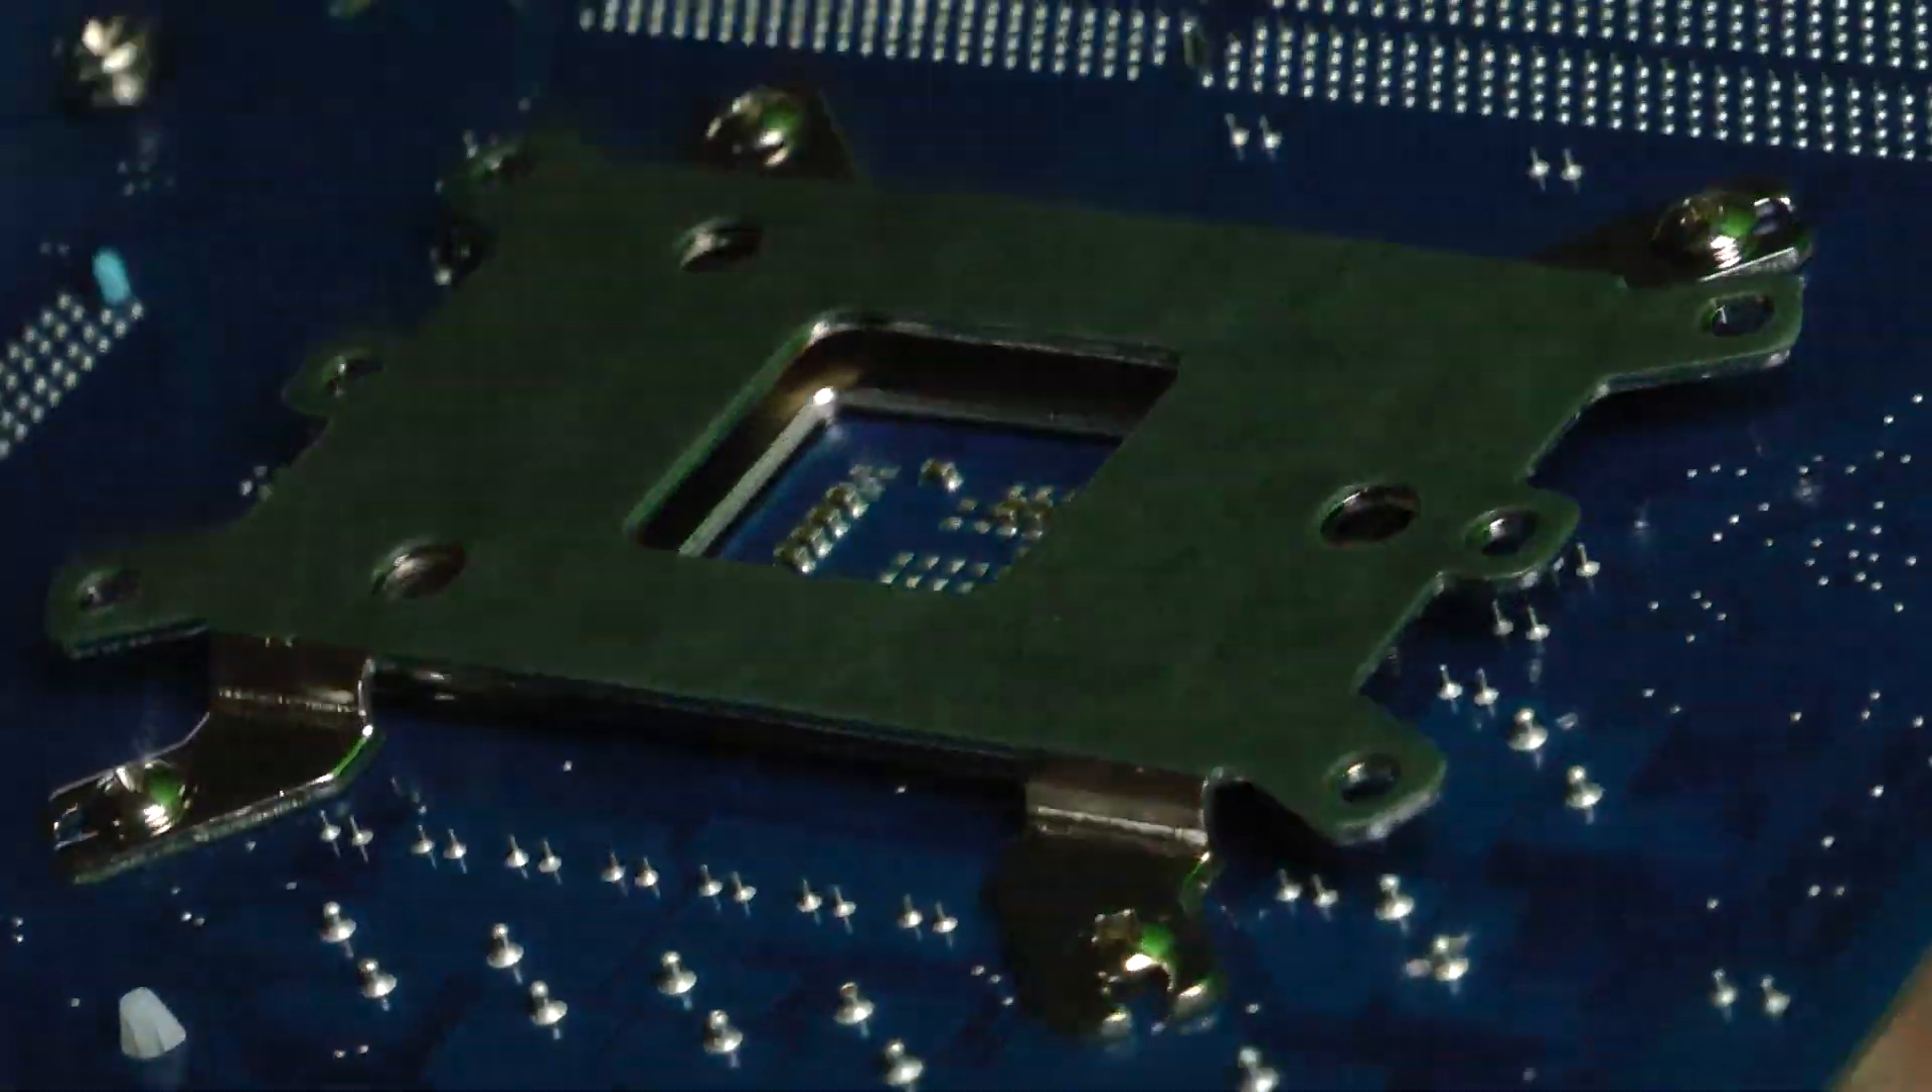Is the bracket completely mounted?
Yes.